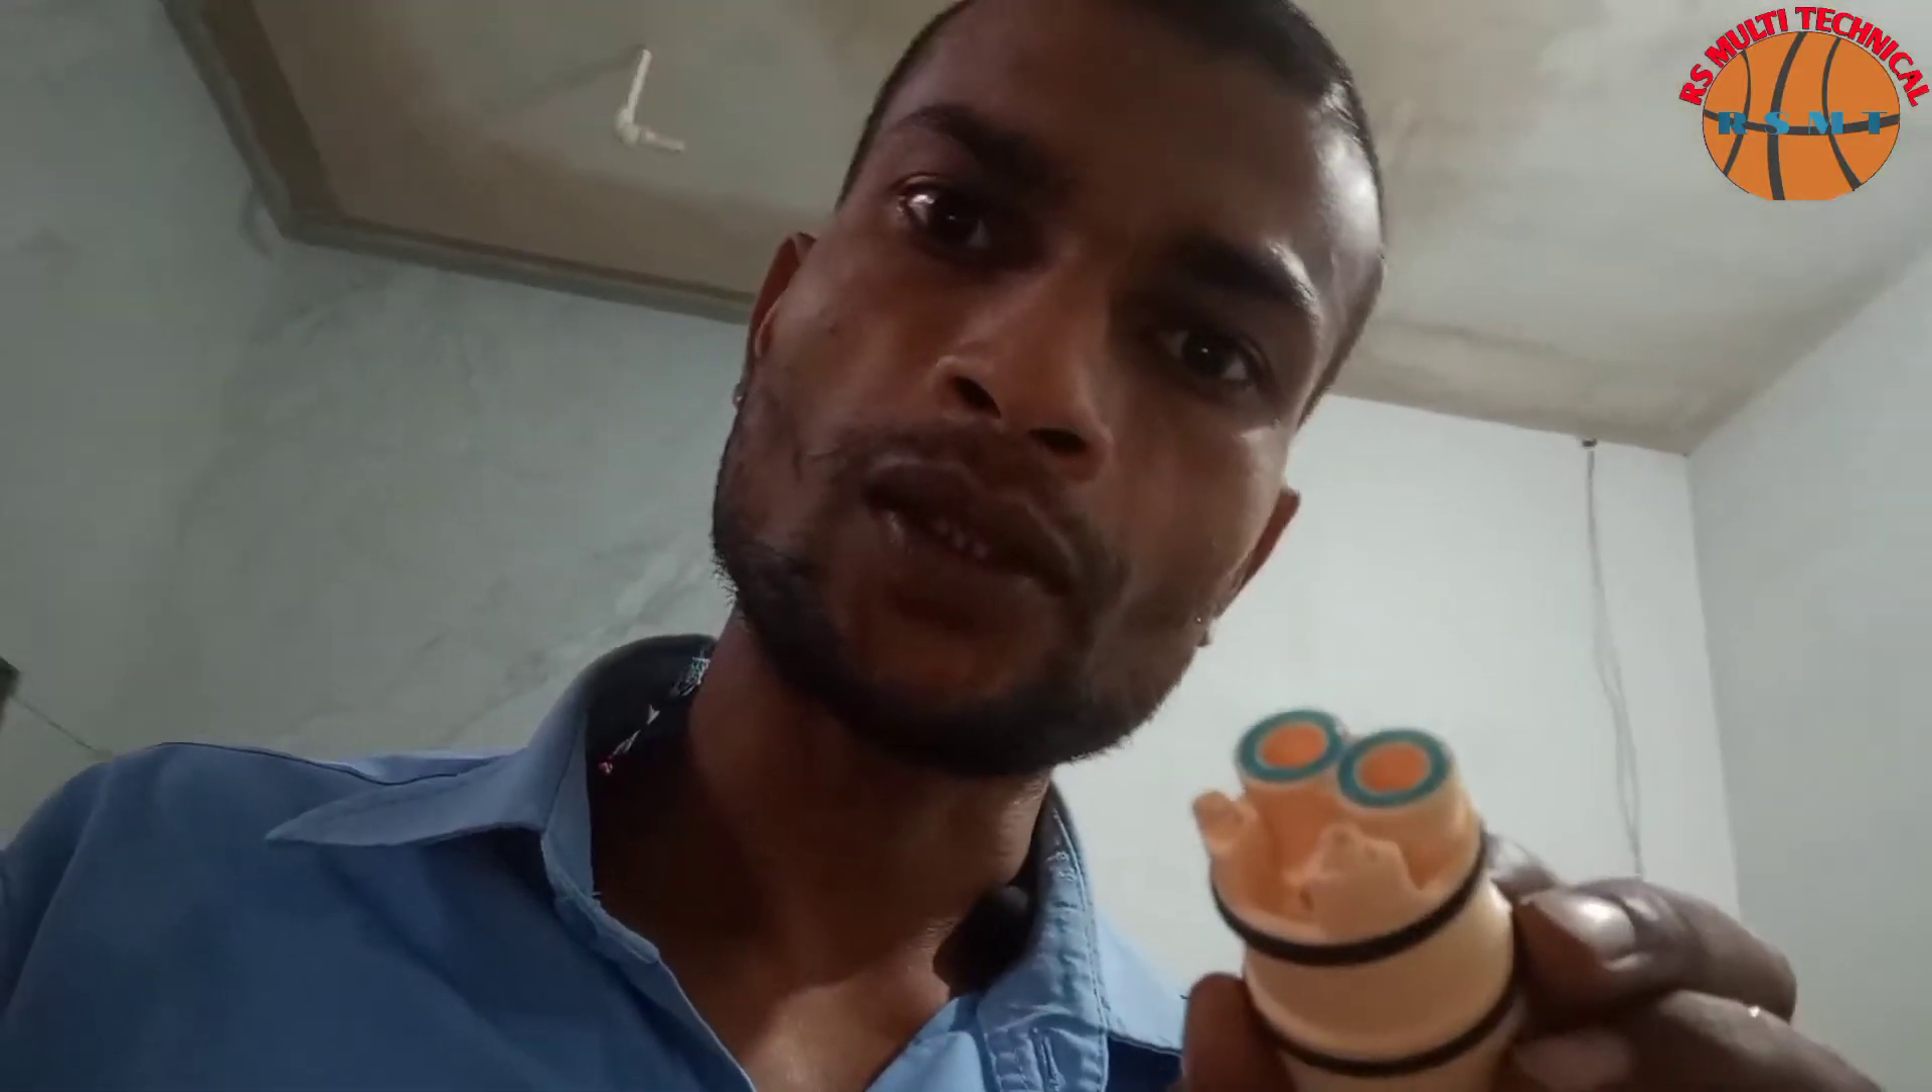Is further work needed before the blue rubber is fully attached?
No.